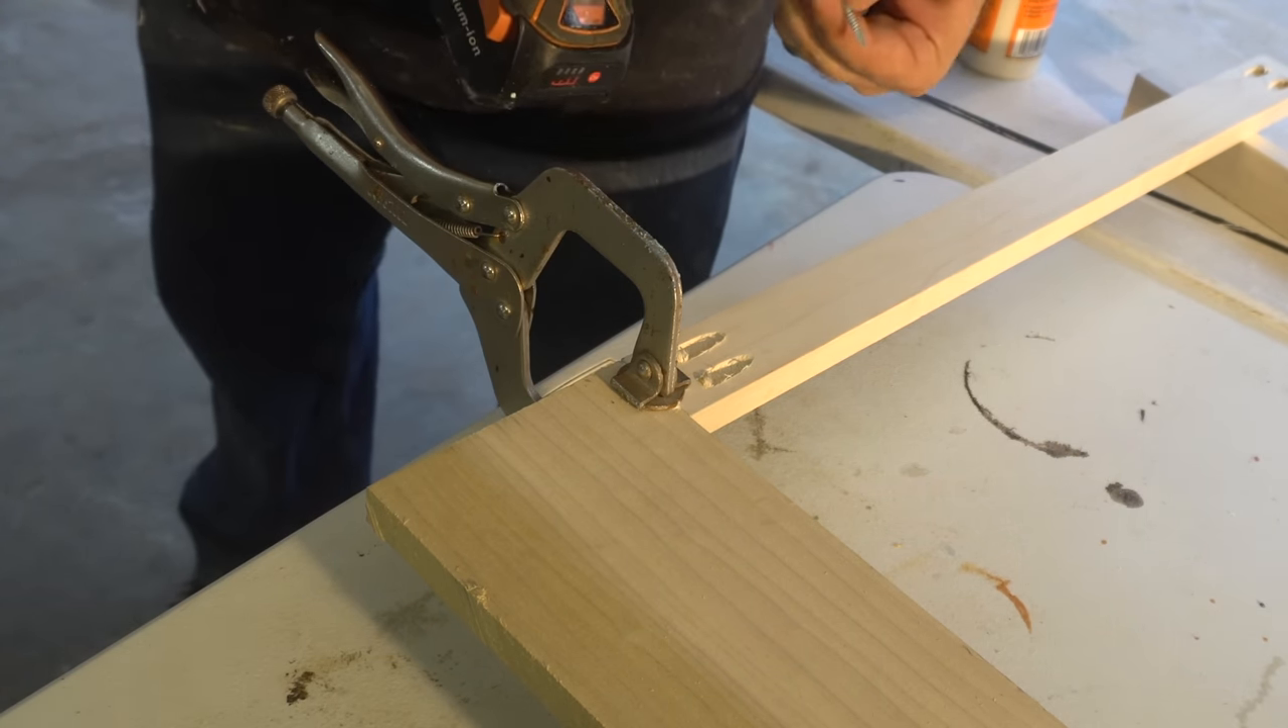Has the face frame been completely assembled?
No.